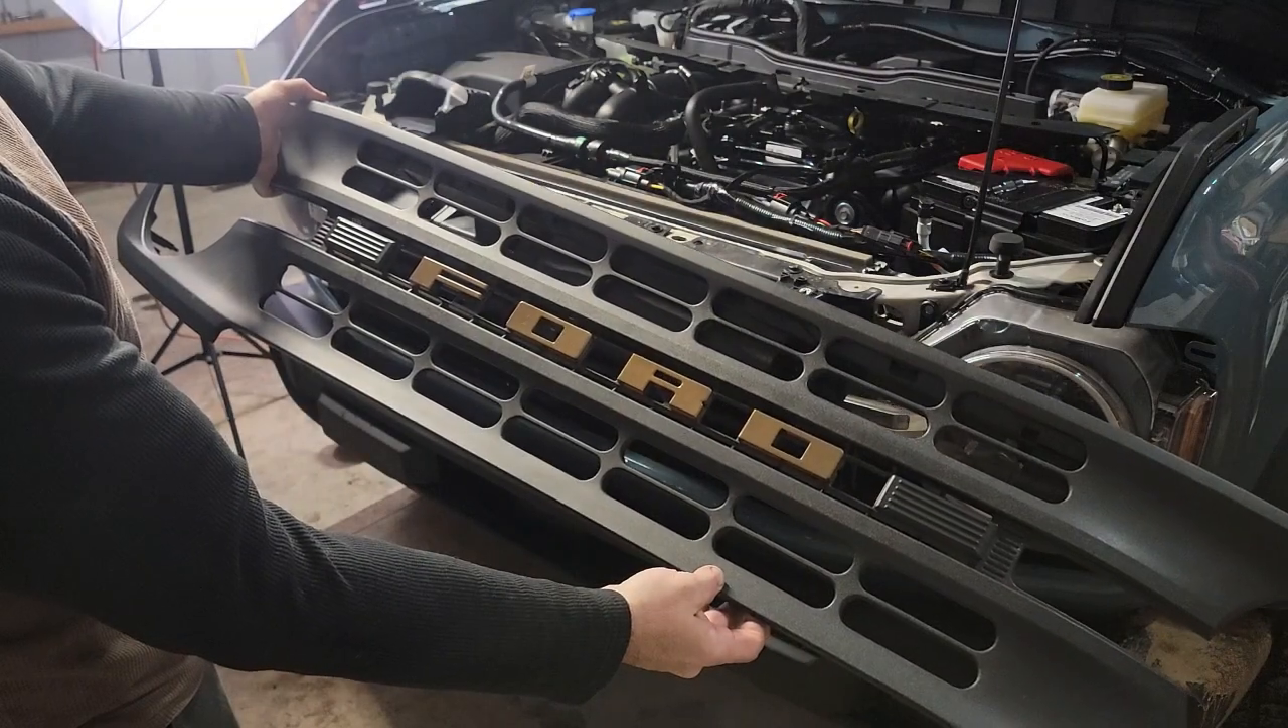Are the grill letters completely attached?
Yes.